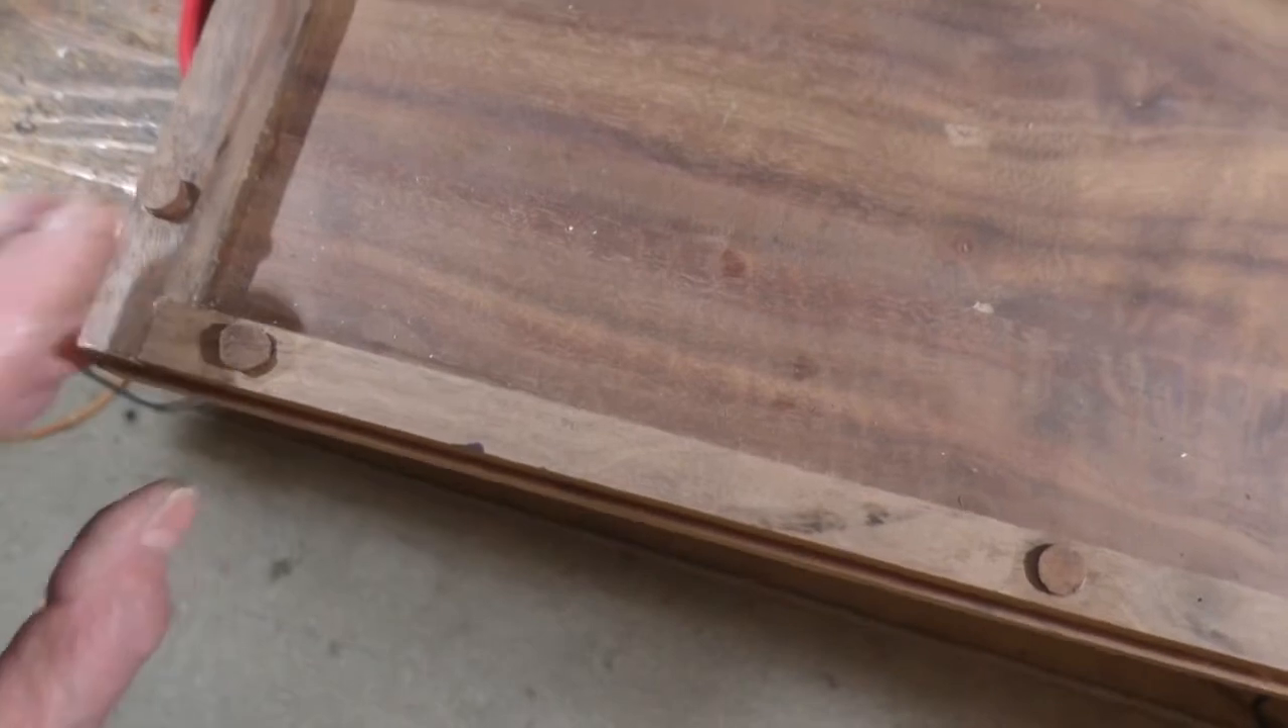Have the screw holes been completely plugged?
Yes.